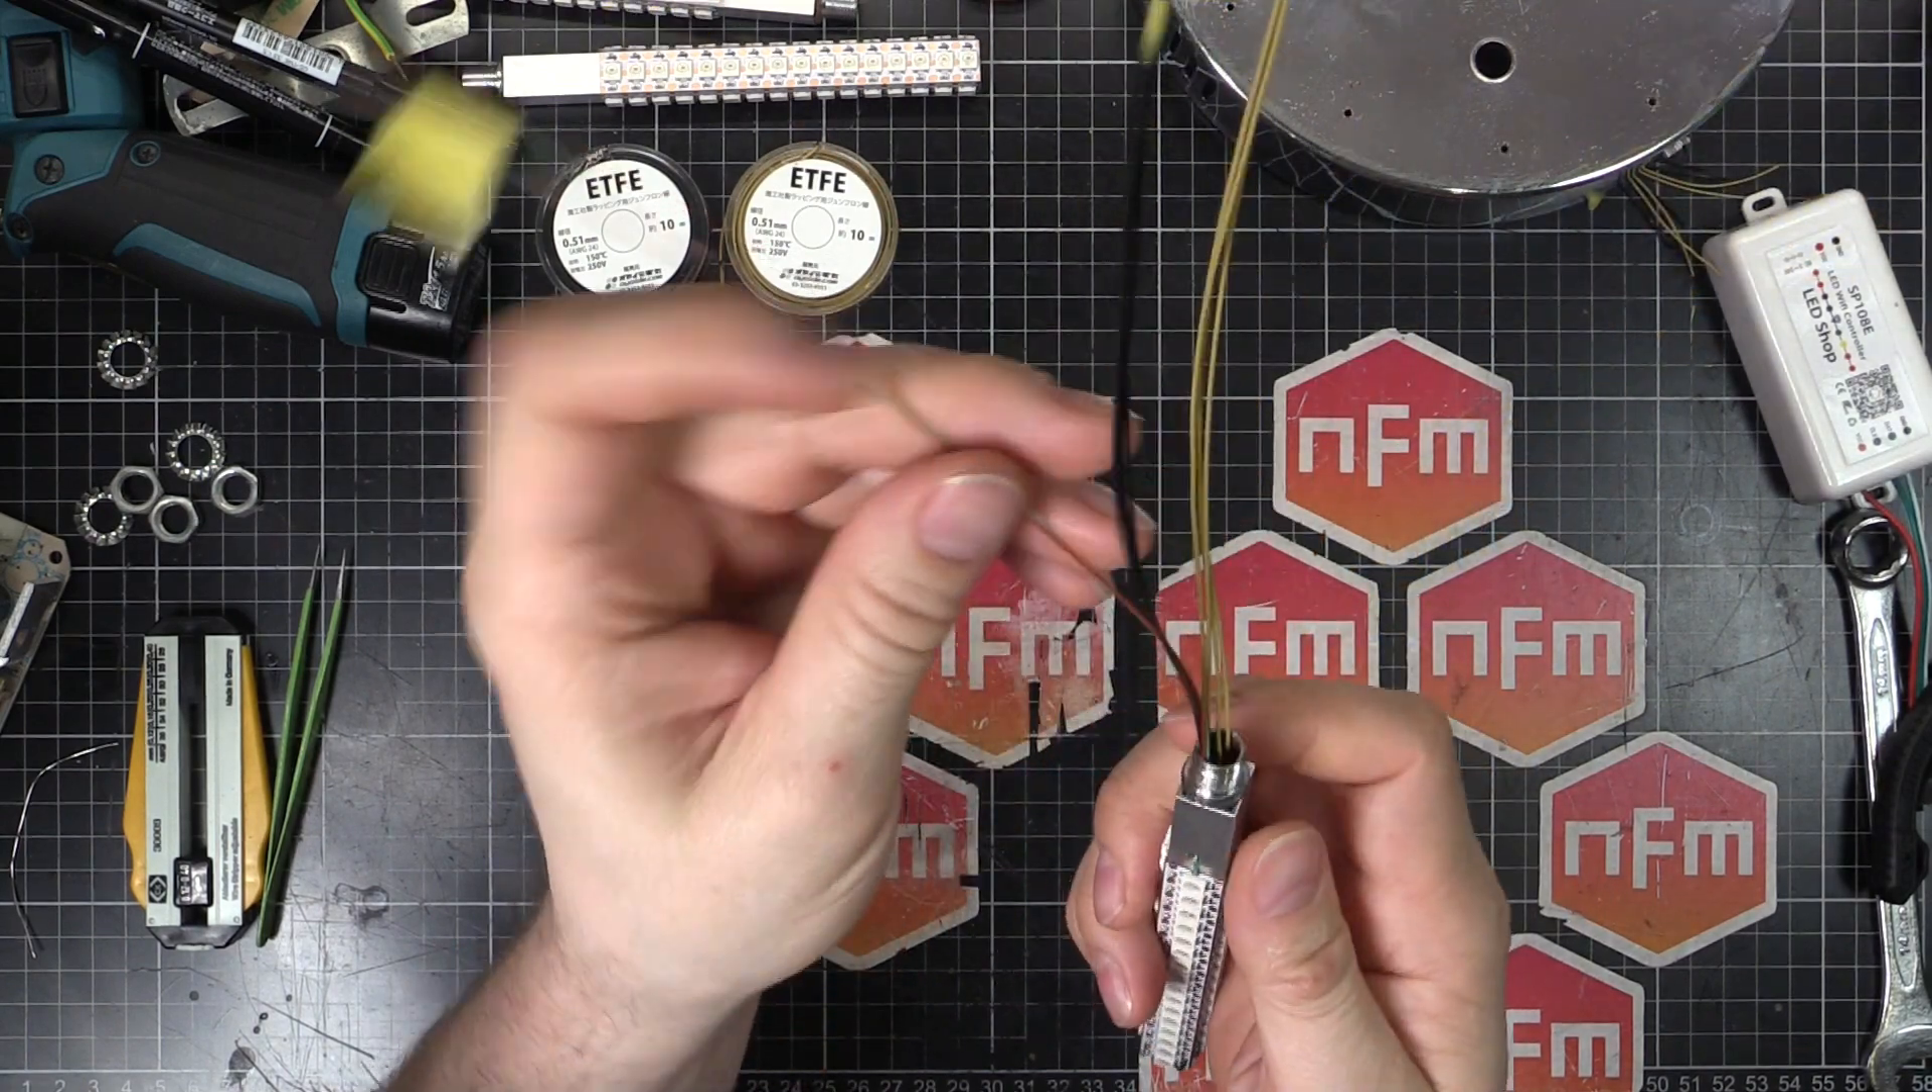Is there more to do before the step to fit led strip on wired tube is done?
No.